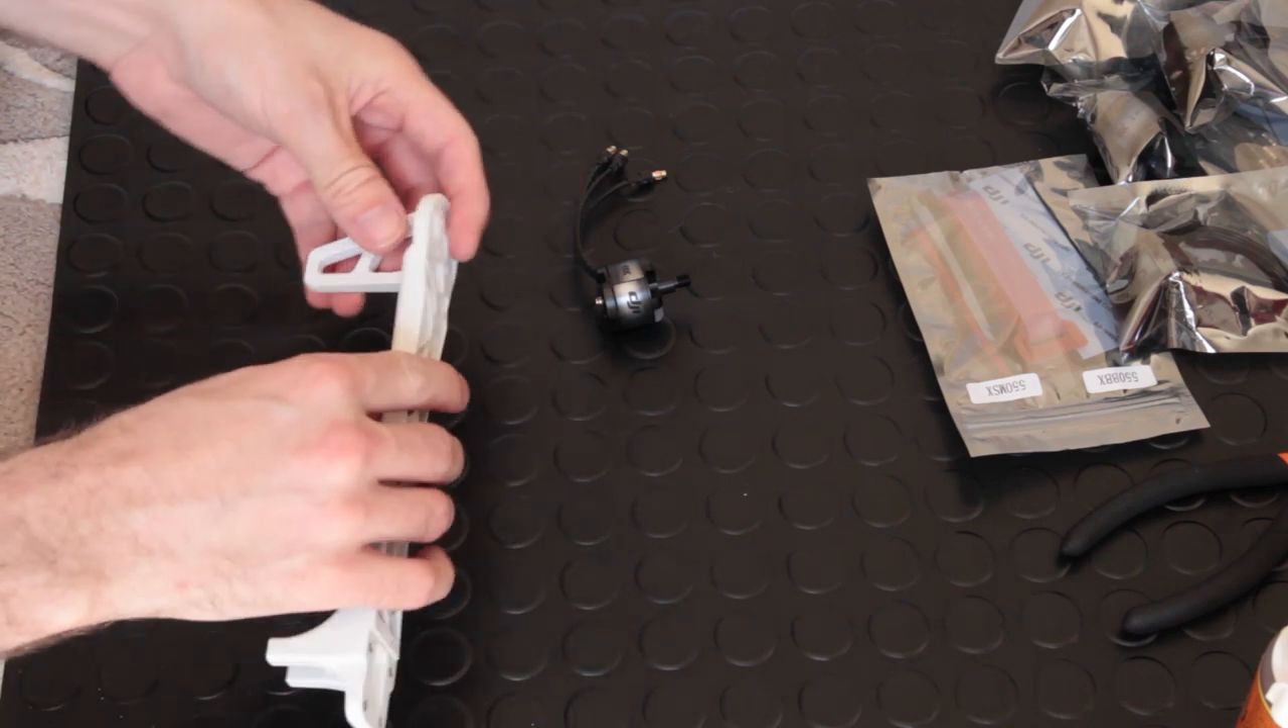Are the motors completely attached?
No.